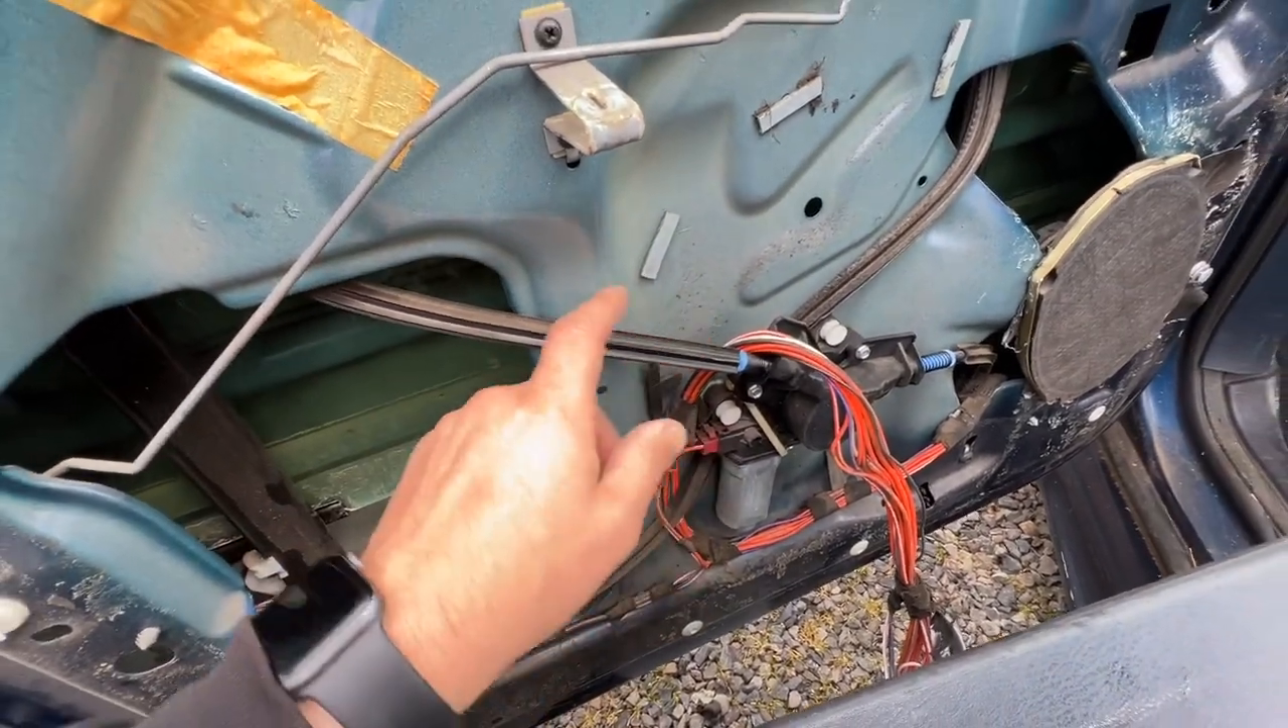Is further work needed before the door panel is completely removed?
No.